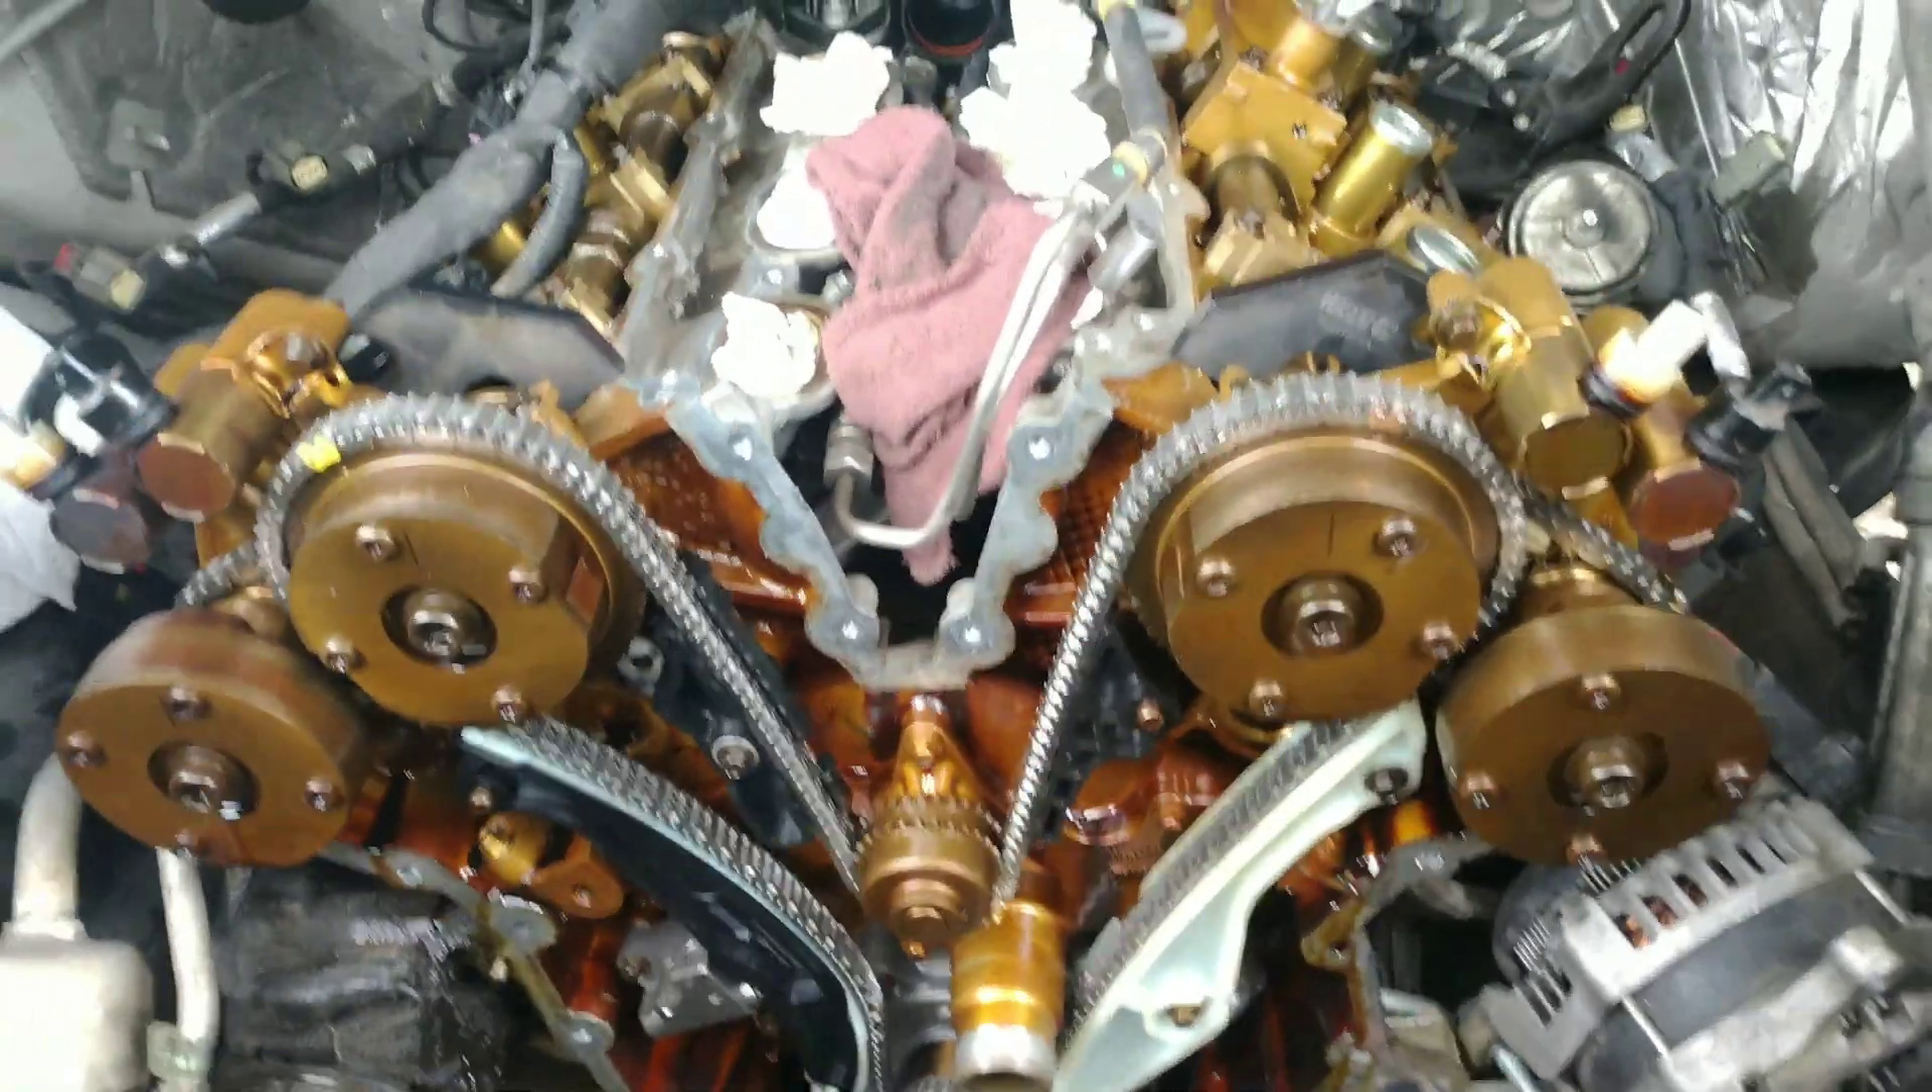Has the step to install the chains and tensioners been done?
Yes.